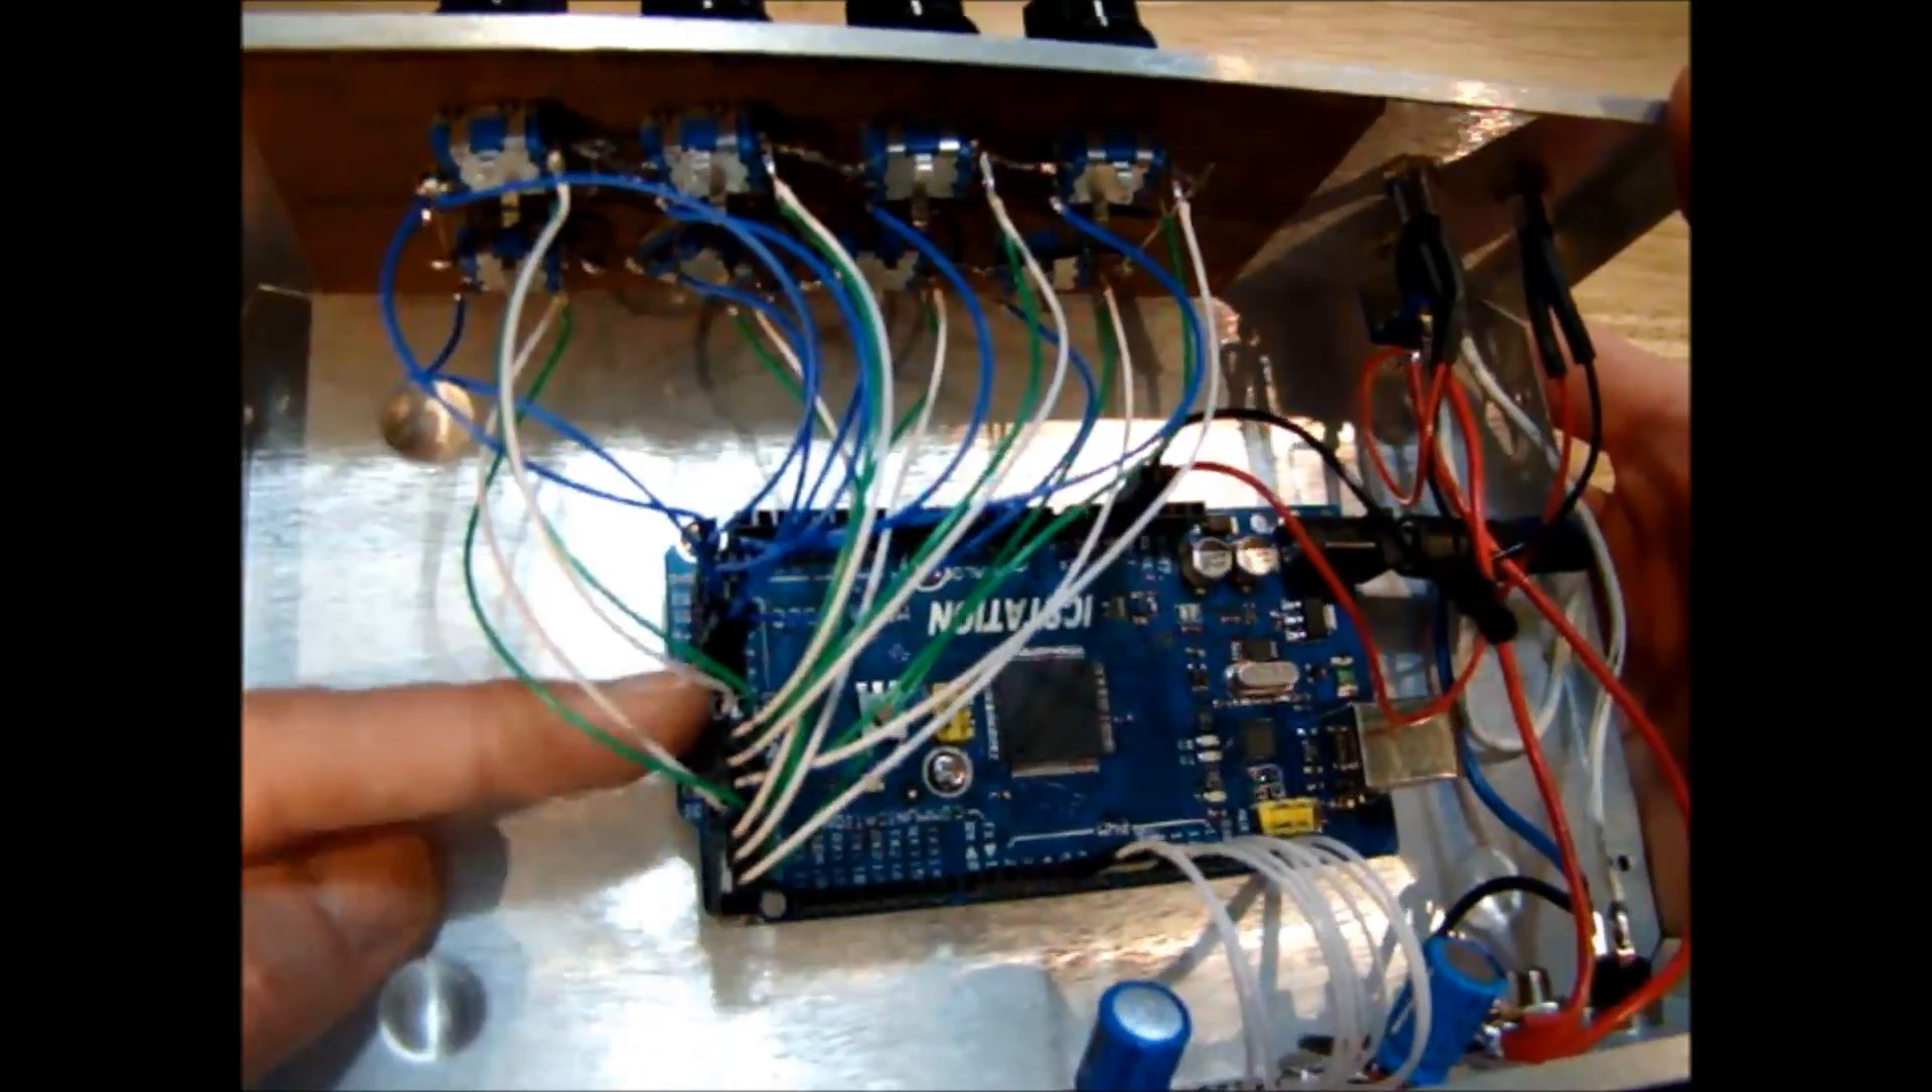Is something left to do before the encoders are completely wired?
No.